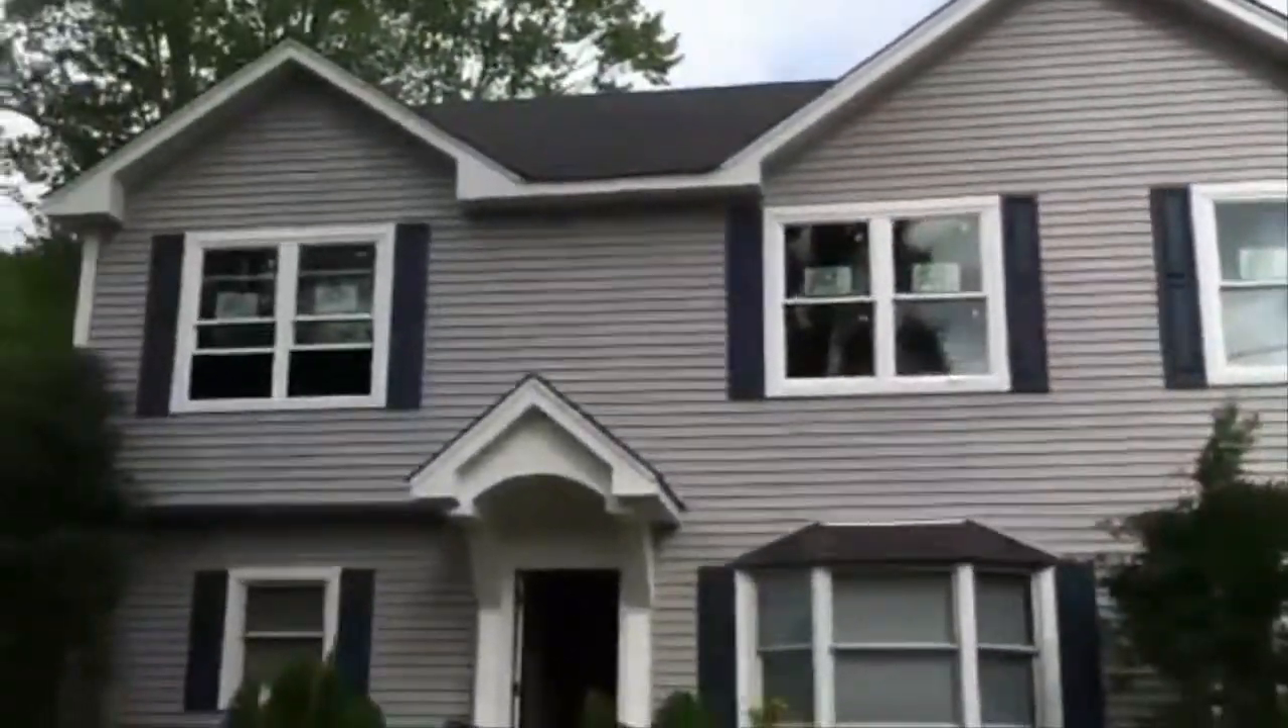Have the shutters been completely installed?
Yes.